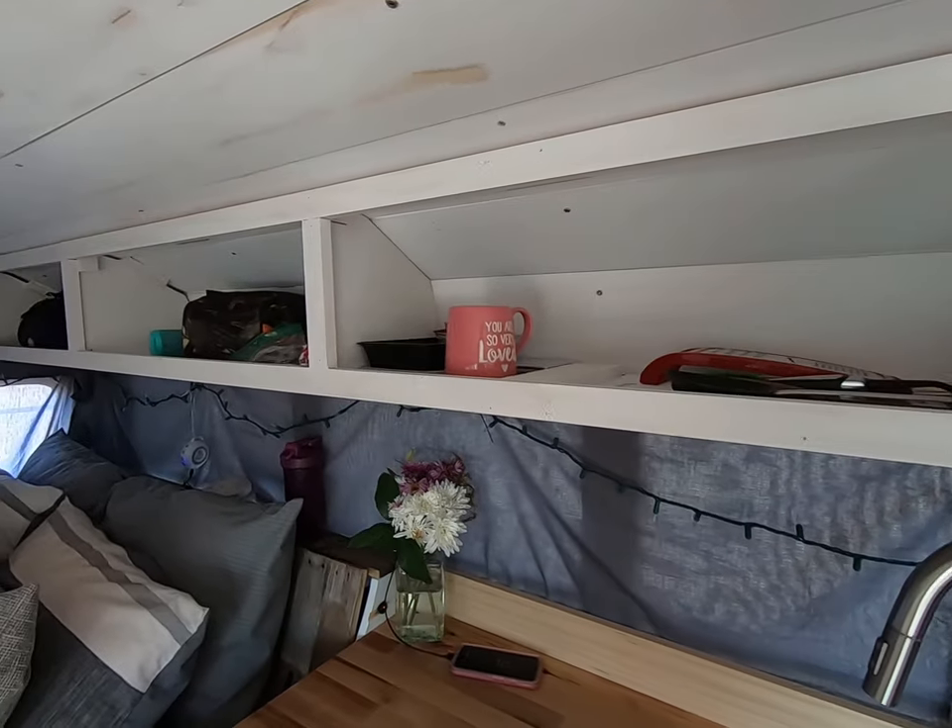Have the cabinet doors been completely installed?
No.